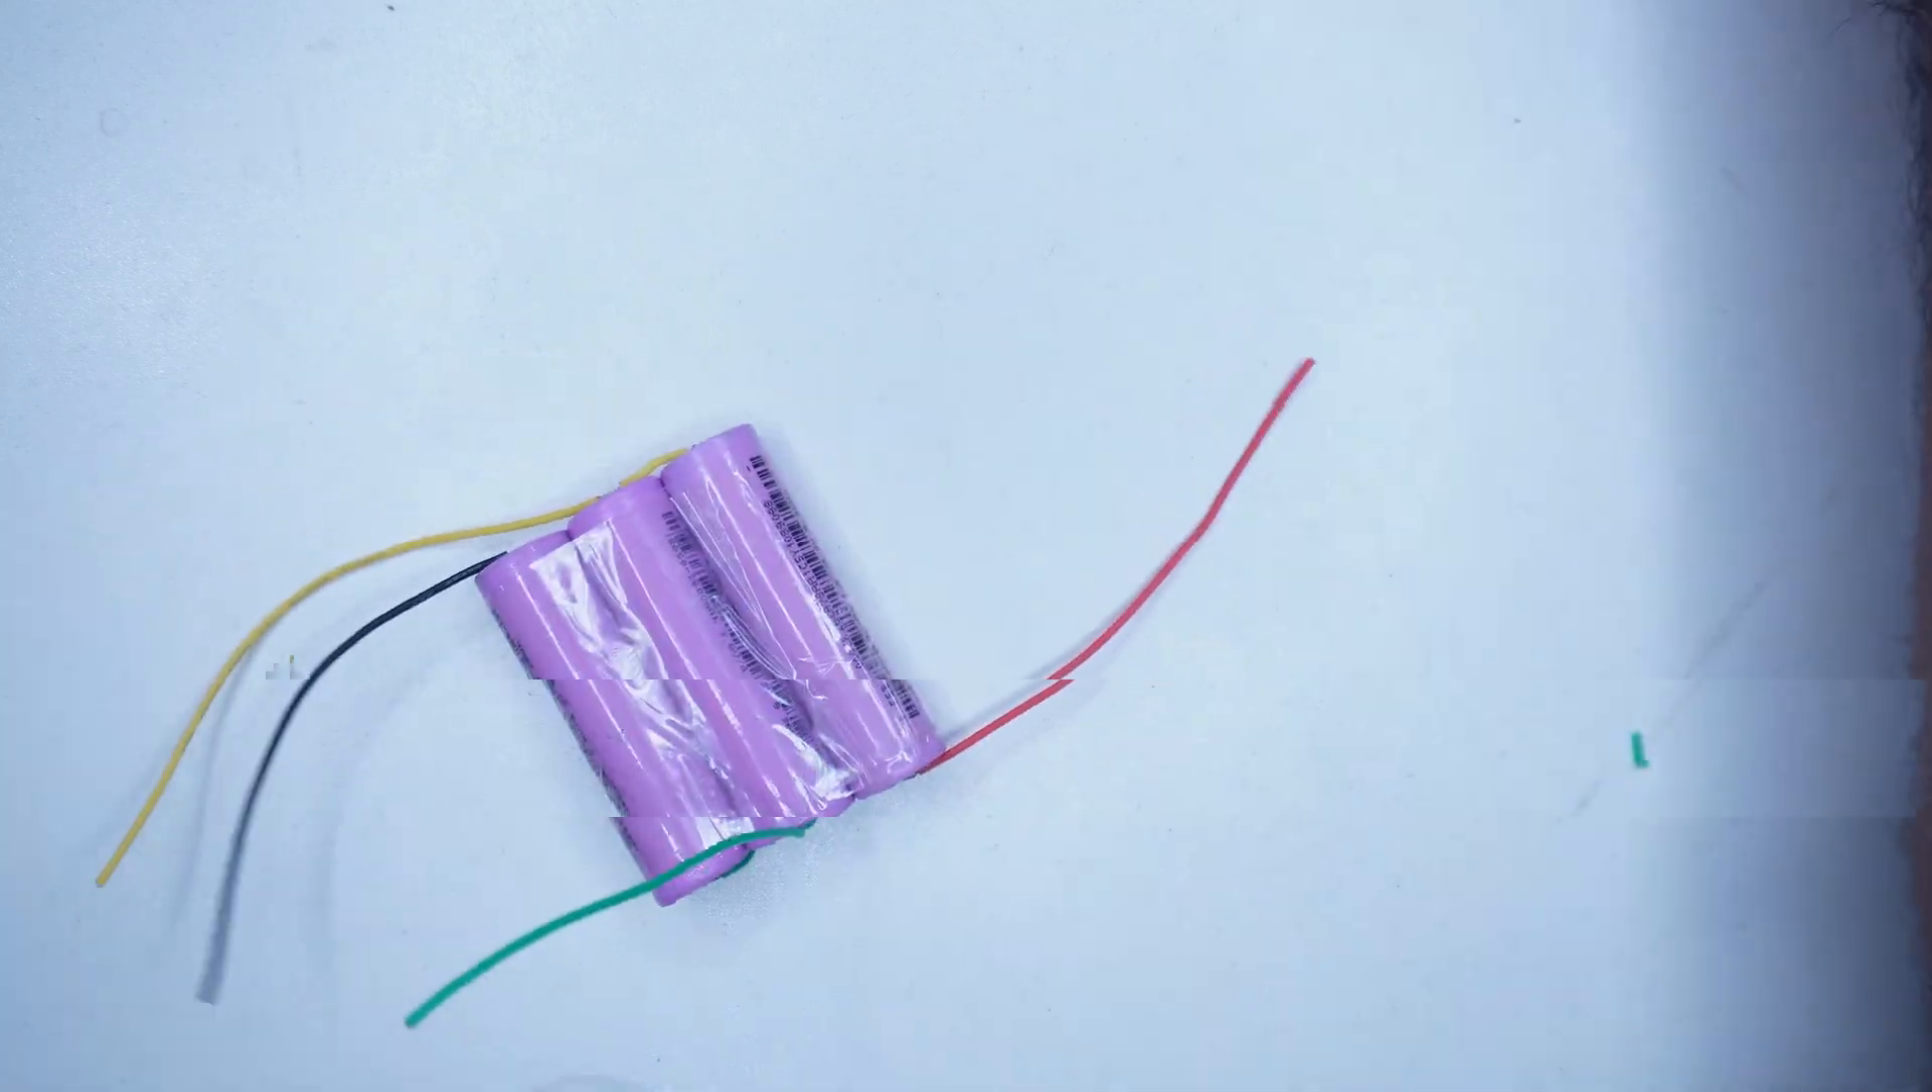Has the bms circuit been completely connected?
No.